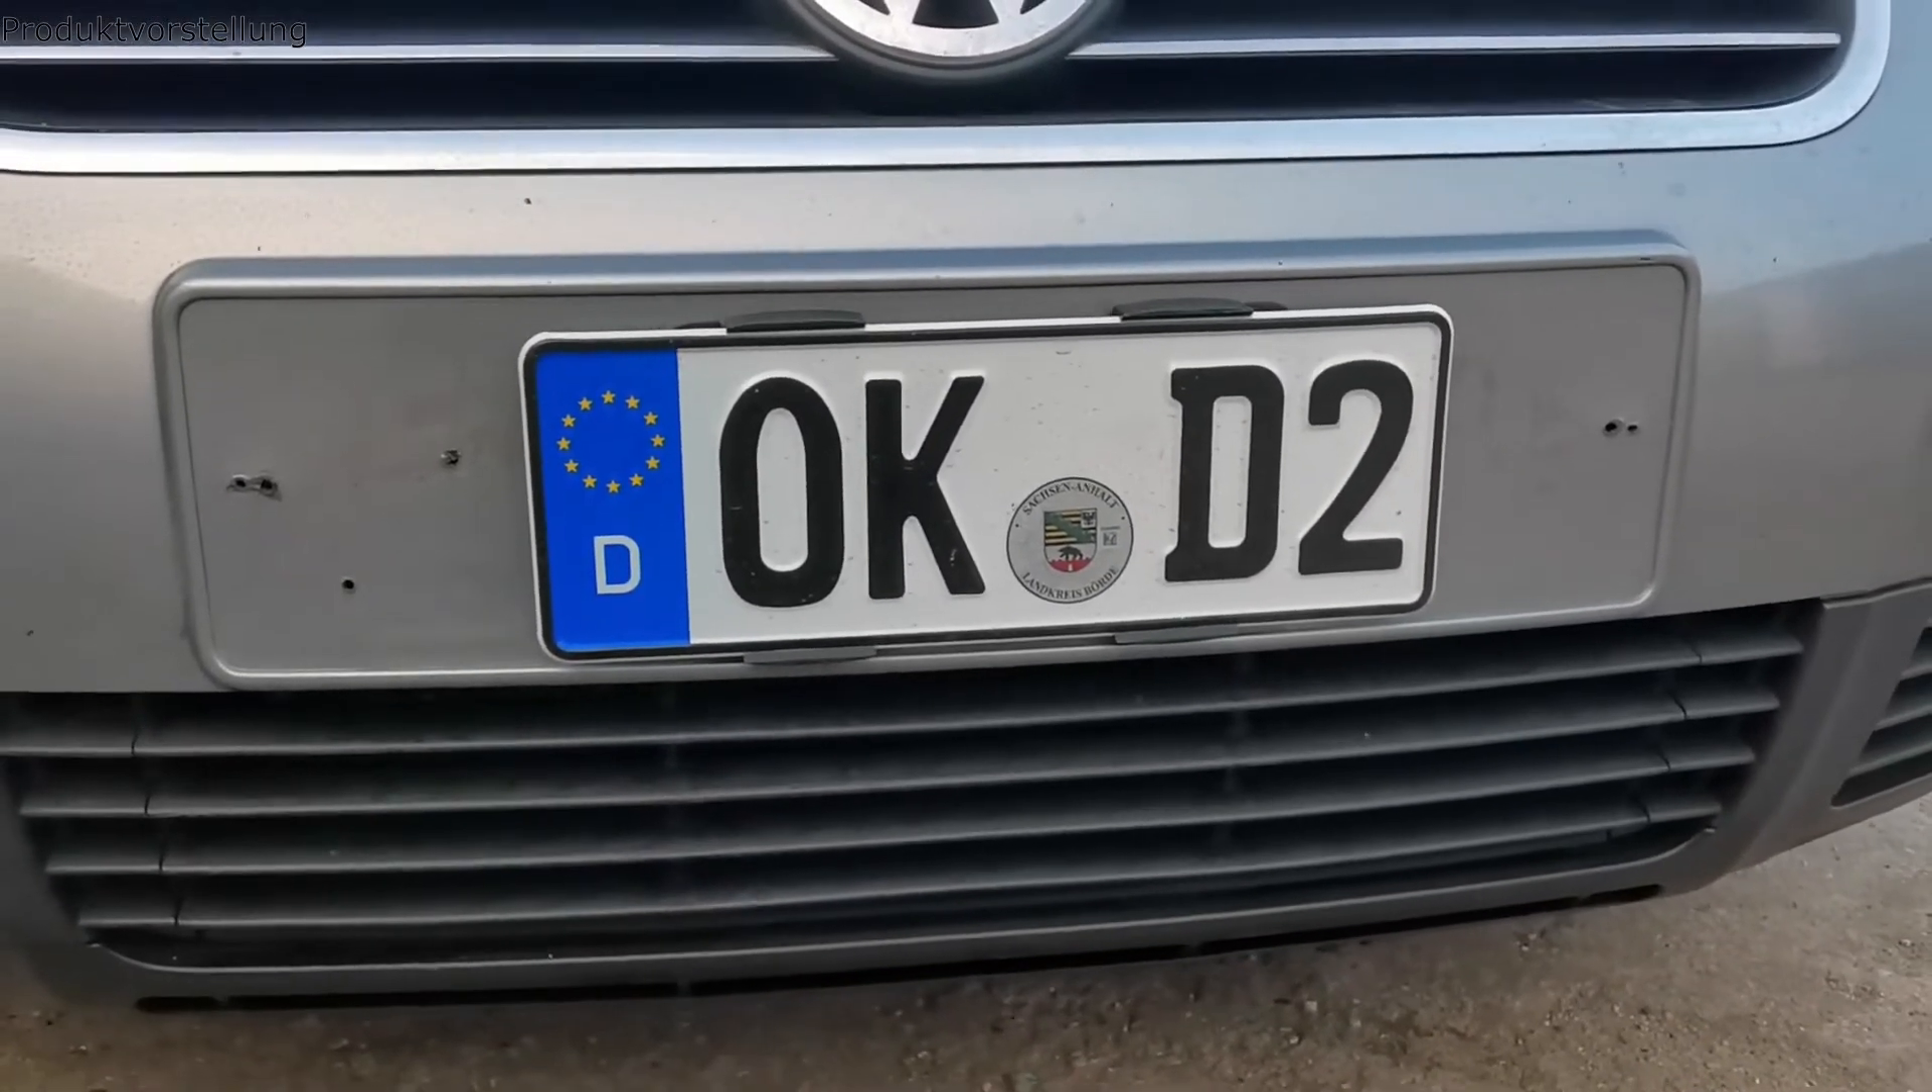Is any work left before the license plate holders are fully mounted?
No.